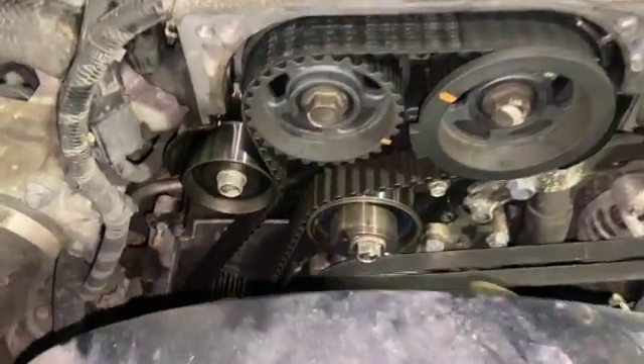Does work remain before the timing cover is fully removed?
No.